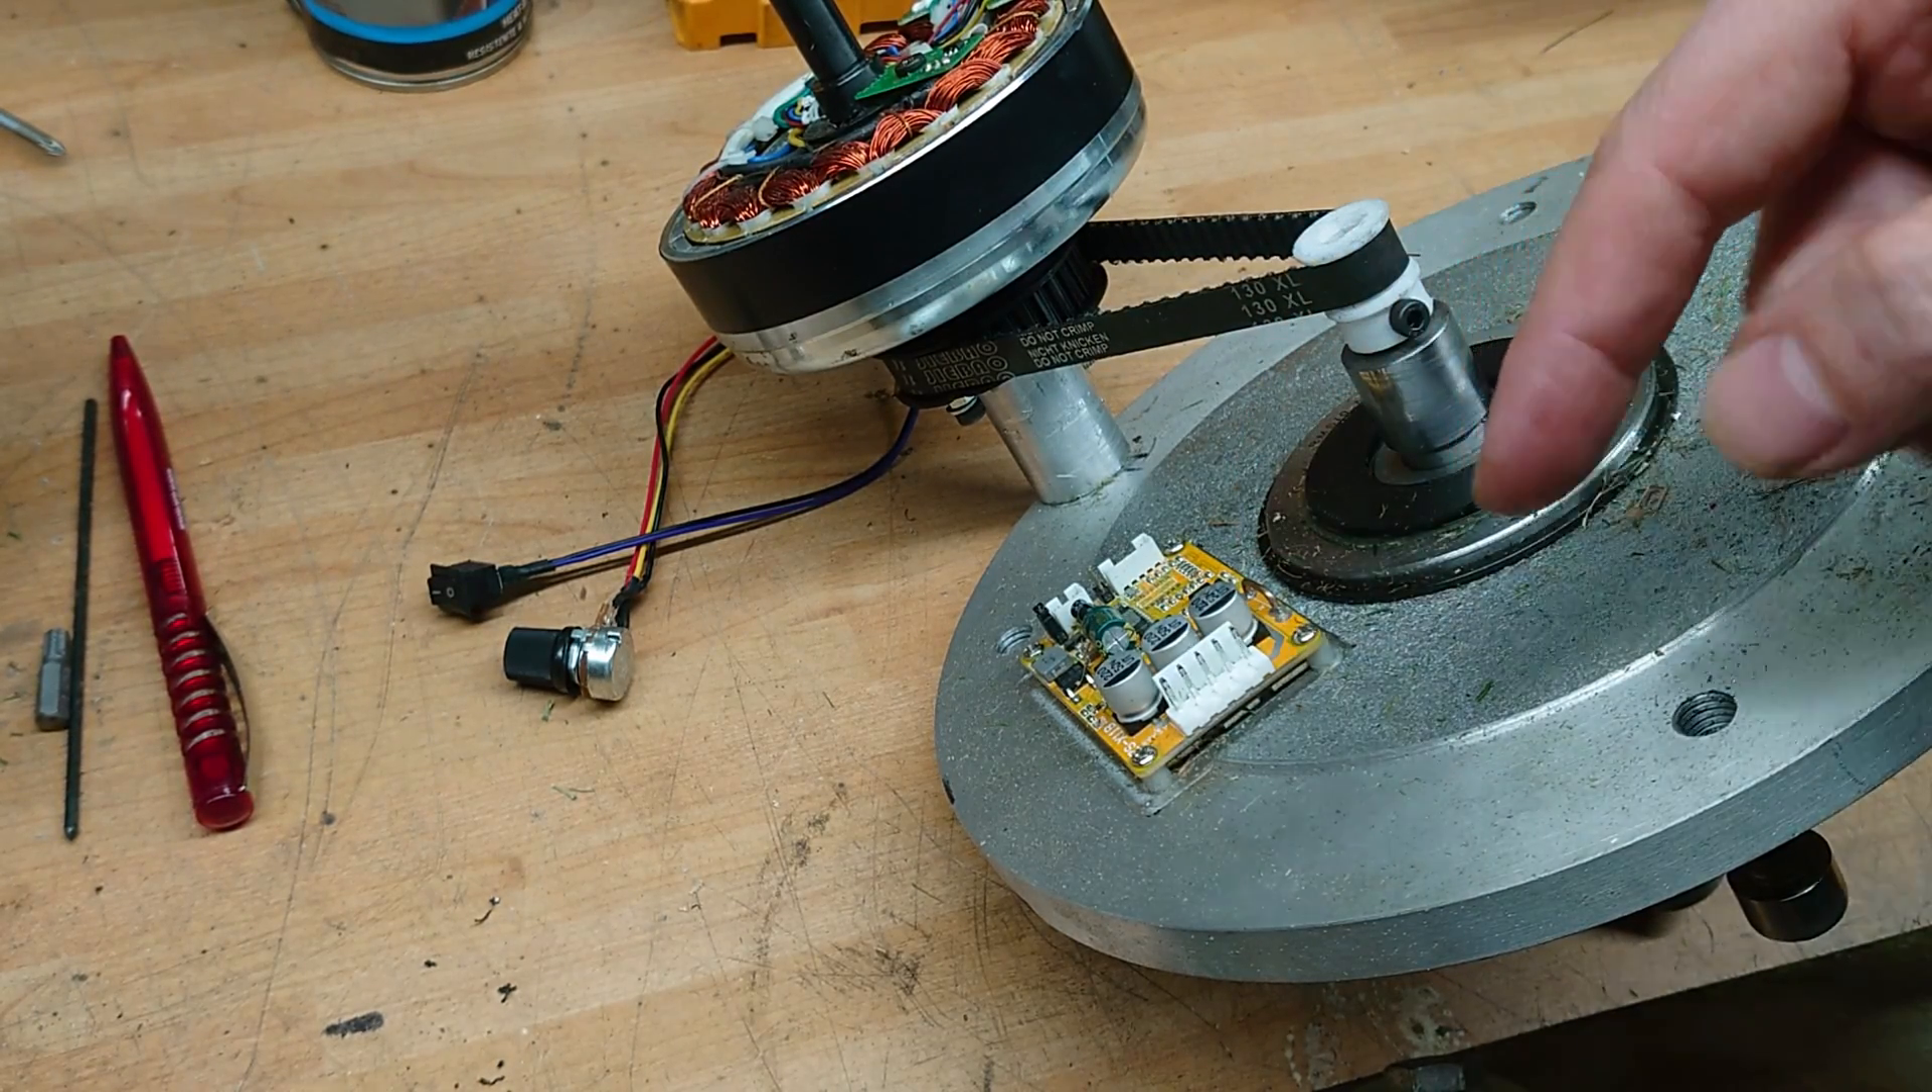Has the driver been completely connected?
No.